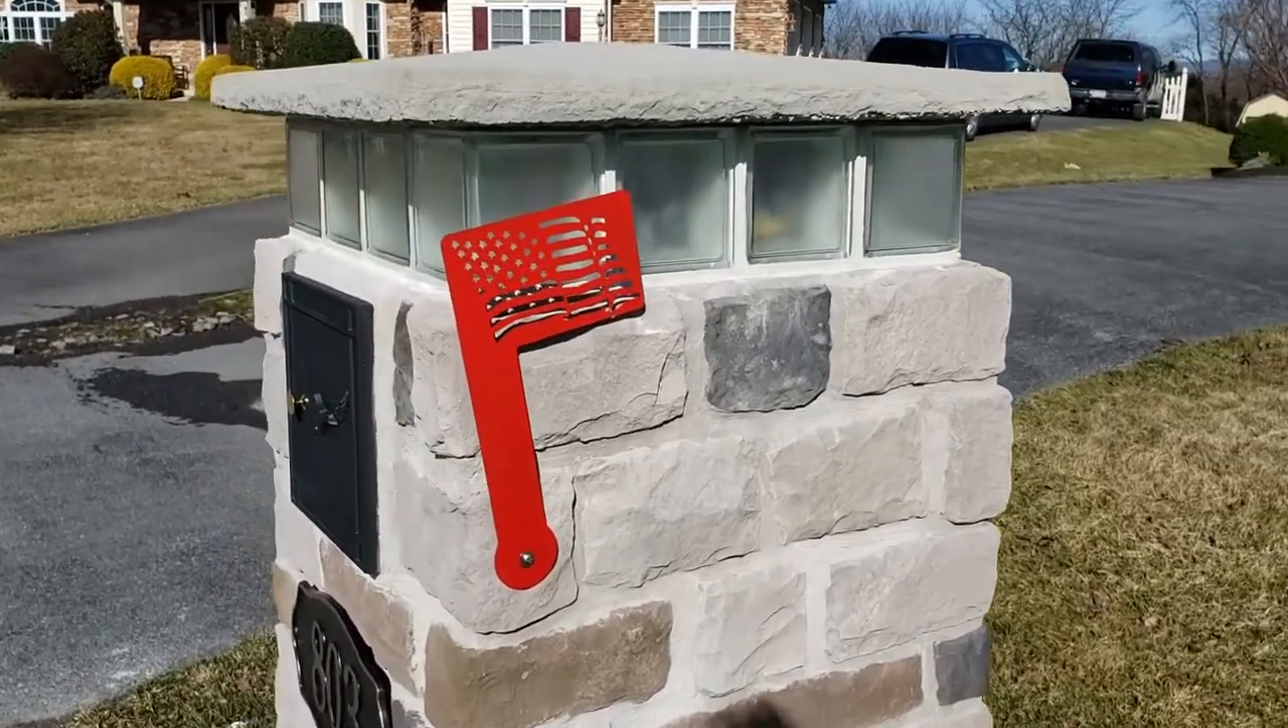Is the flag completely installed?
Yes.